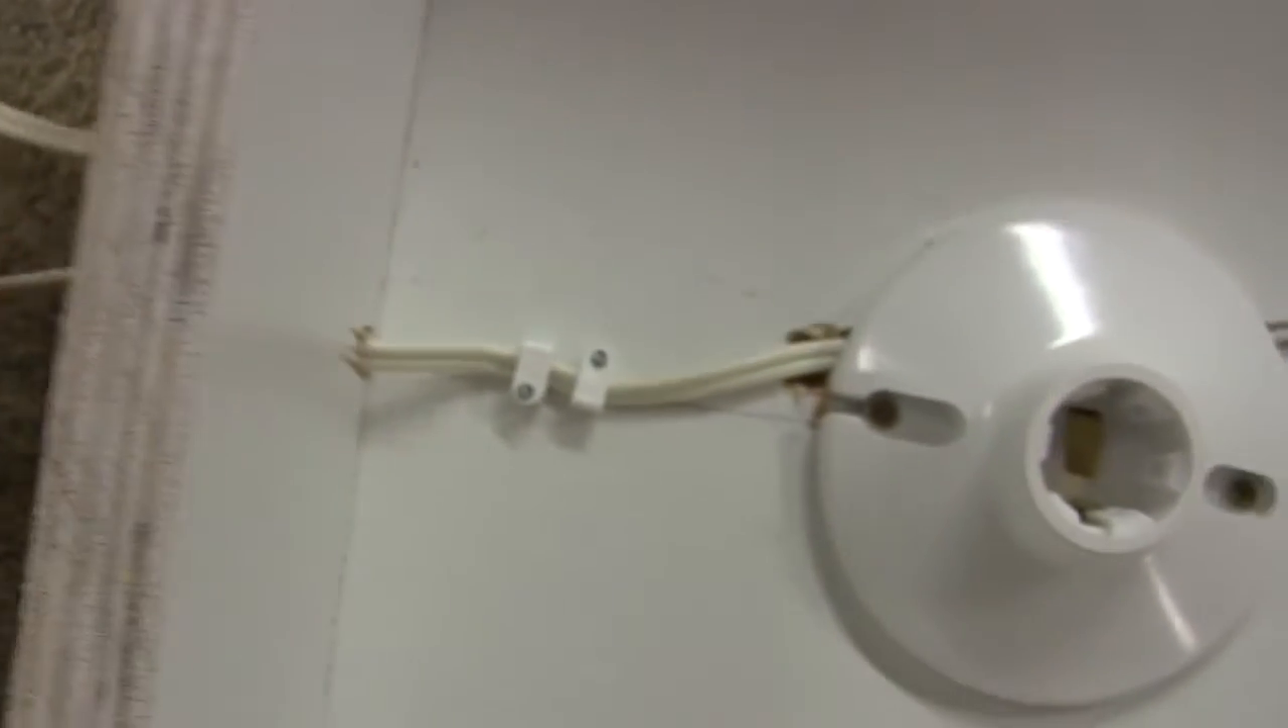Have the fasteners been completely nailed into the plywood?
Yes.